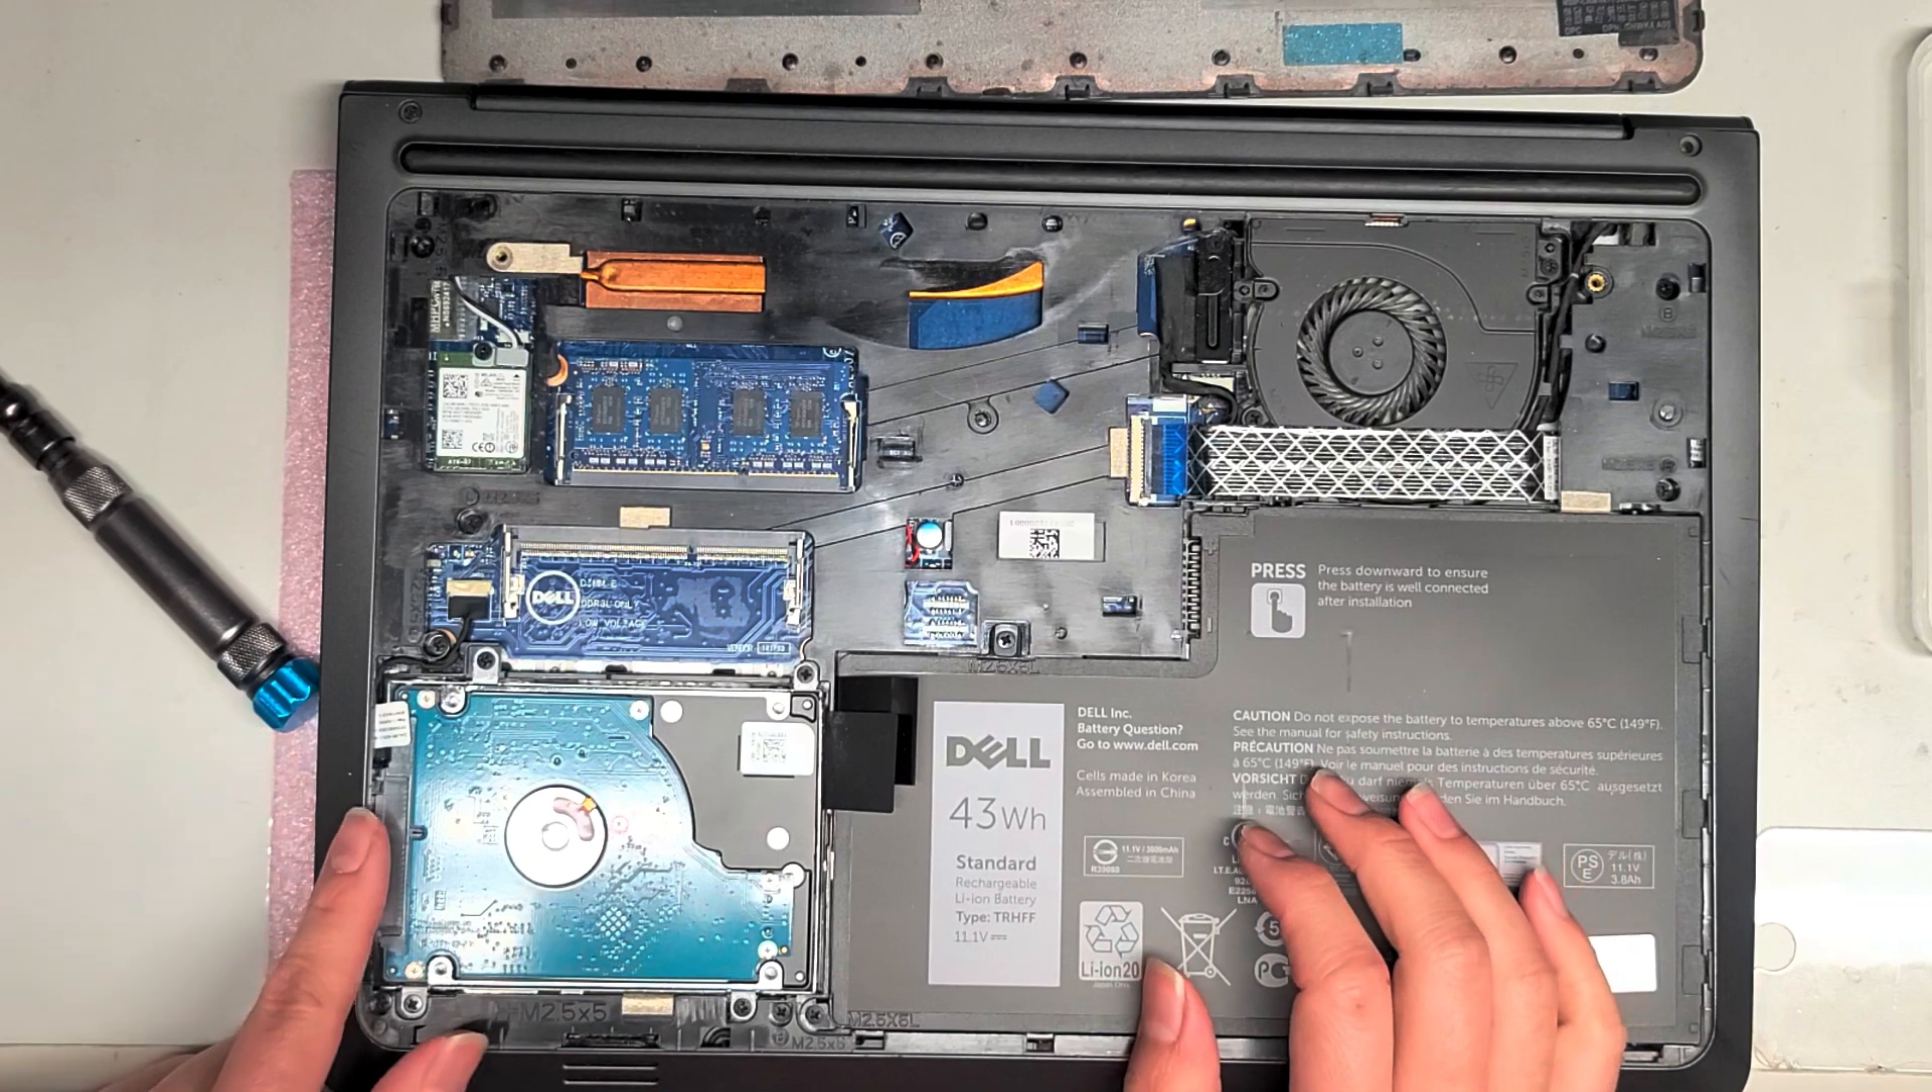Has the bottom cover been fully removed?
Yes.